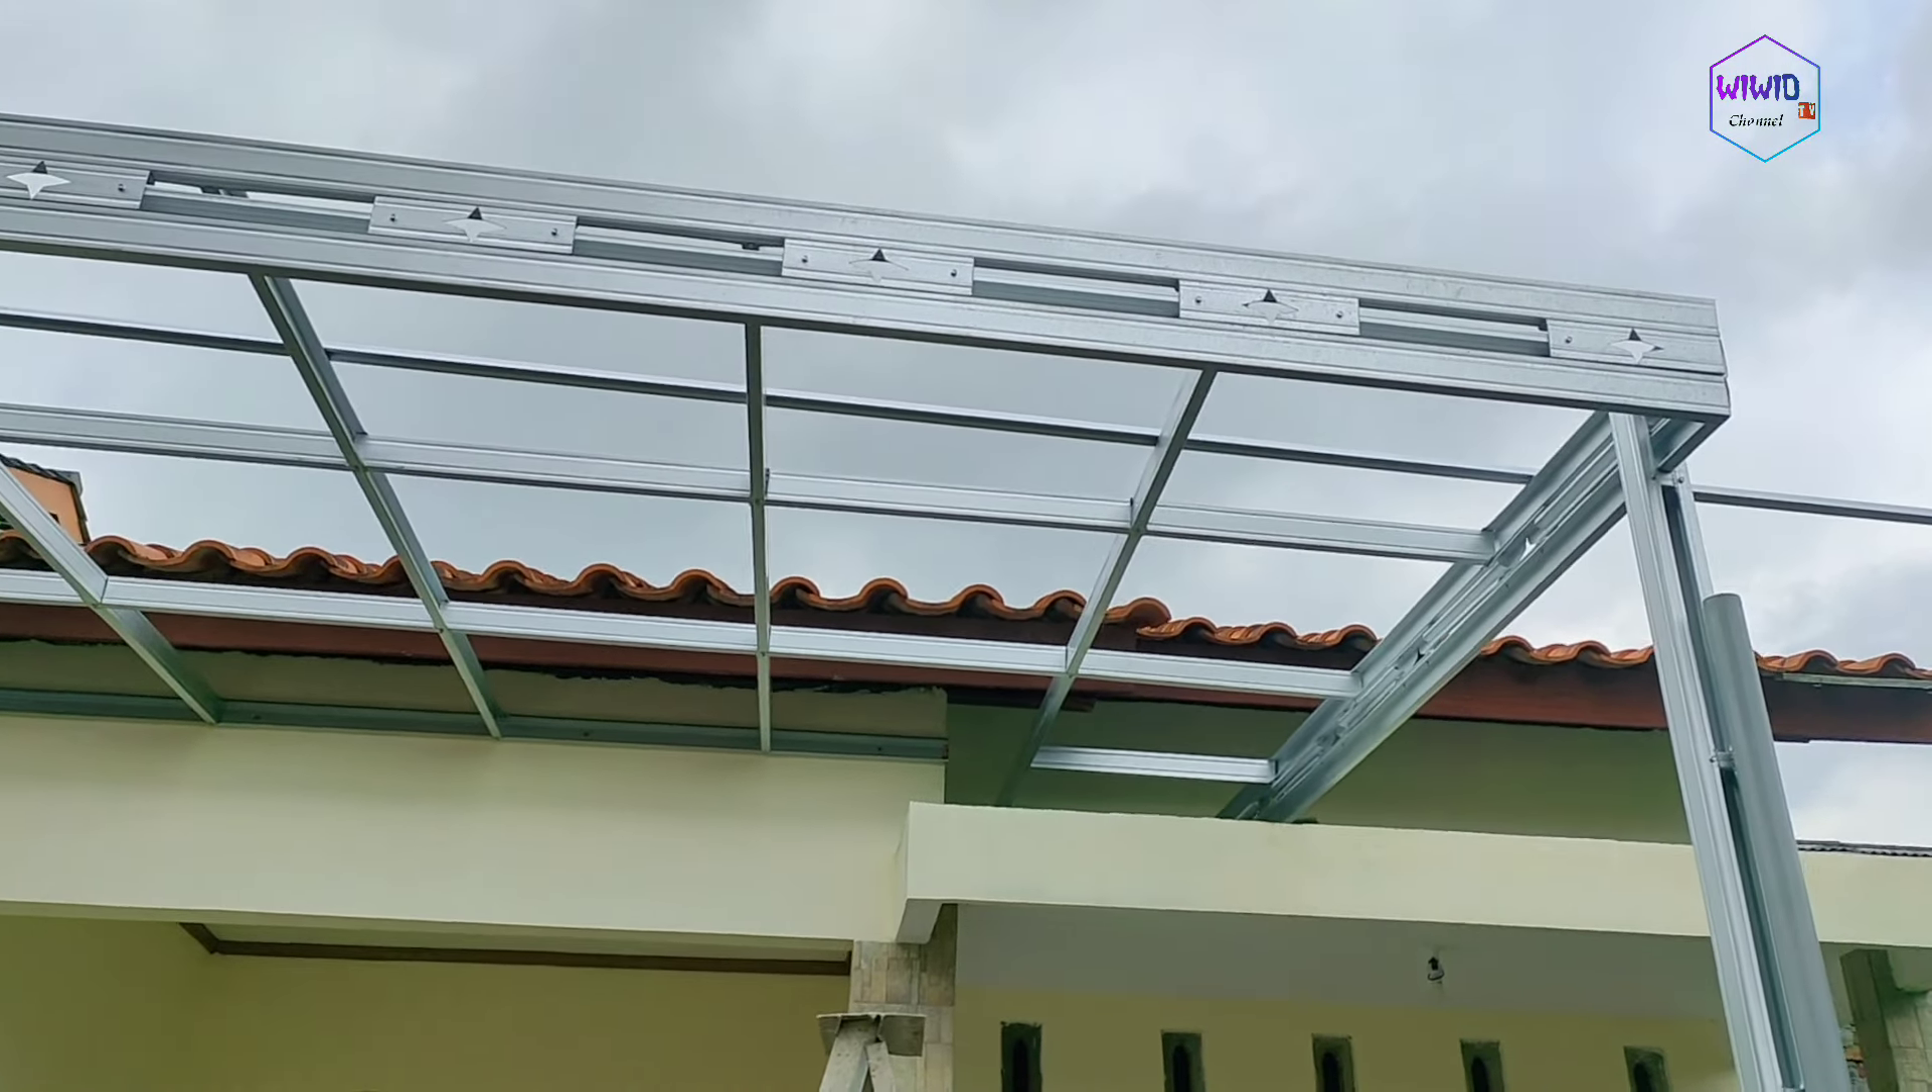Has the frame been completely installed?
Yes.